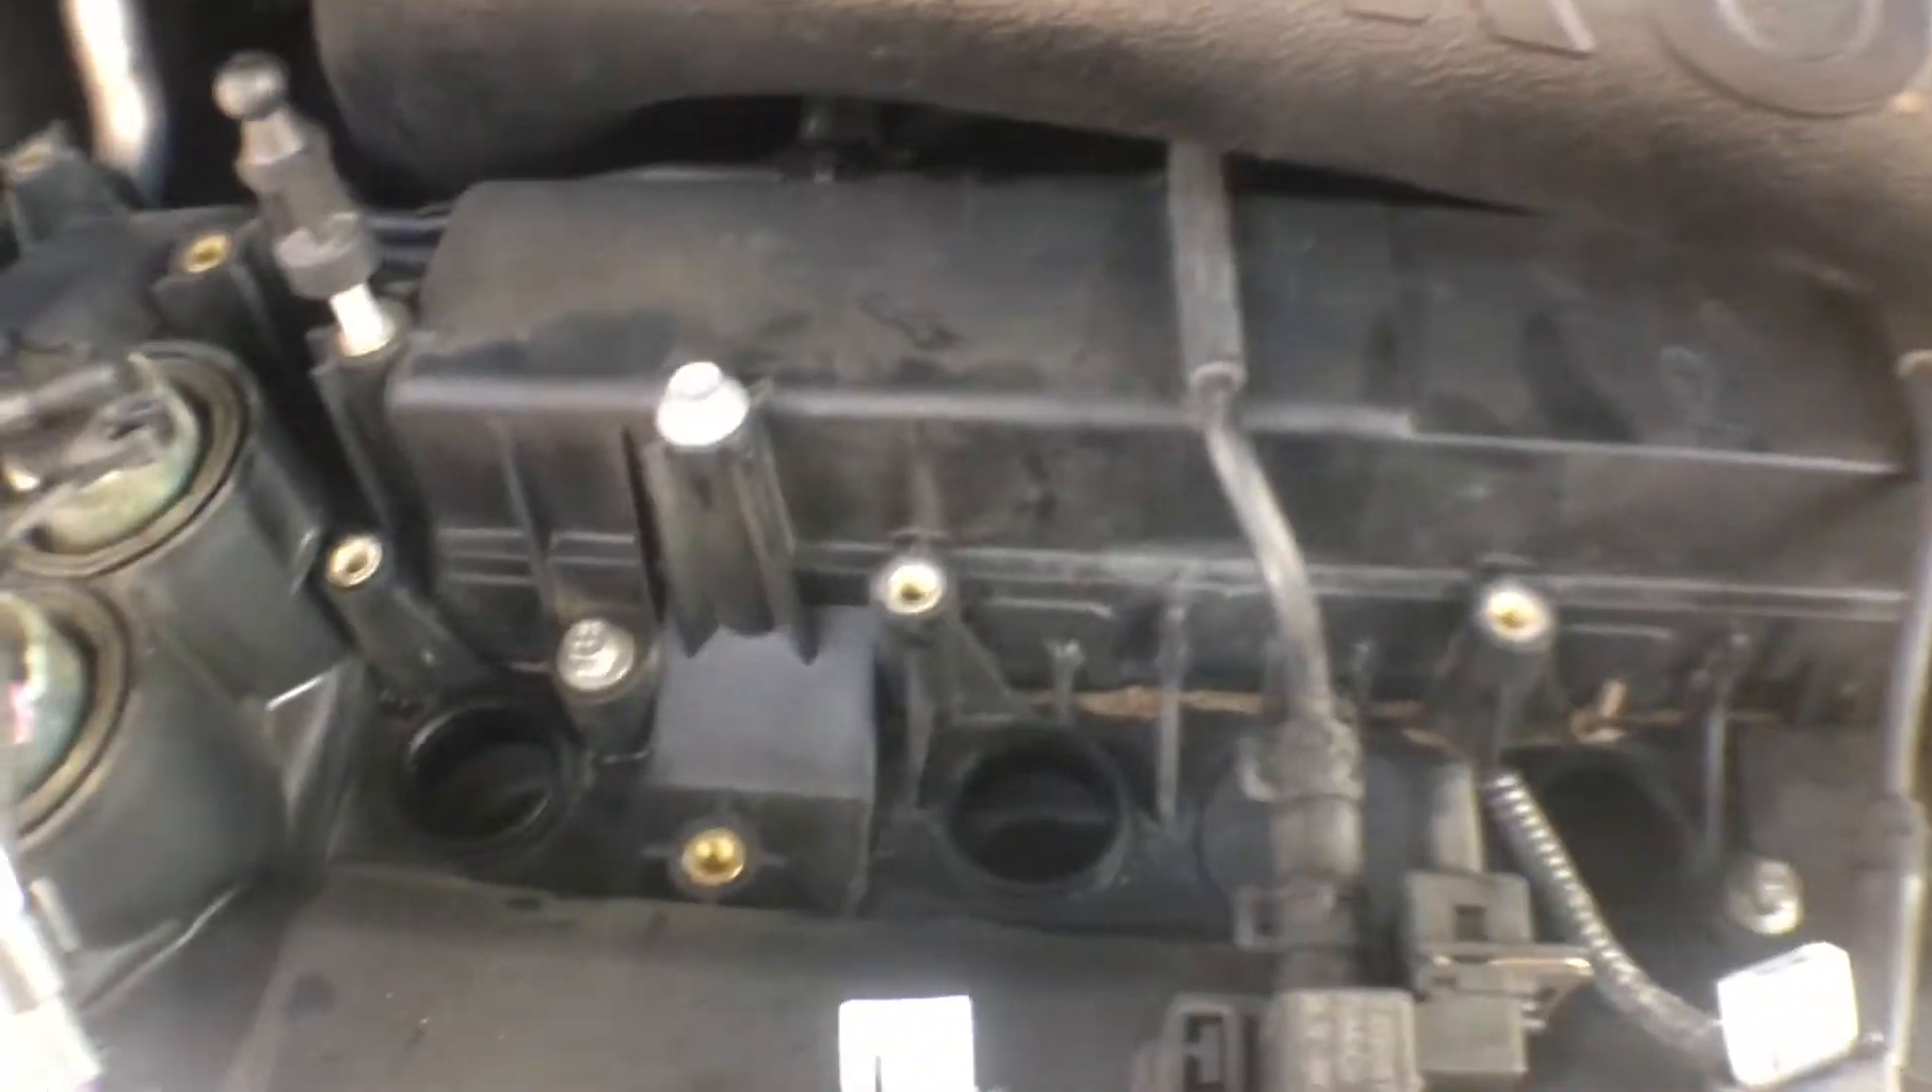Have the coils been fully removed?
Yes.